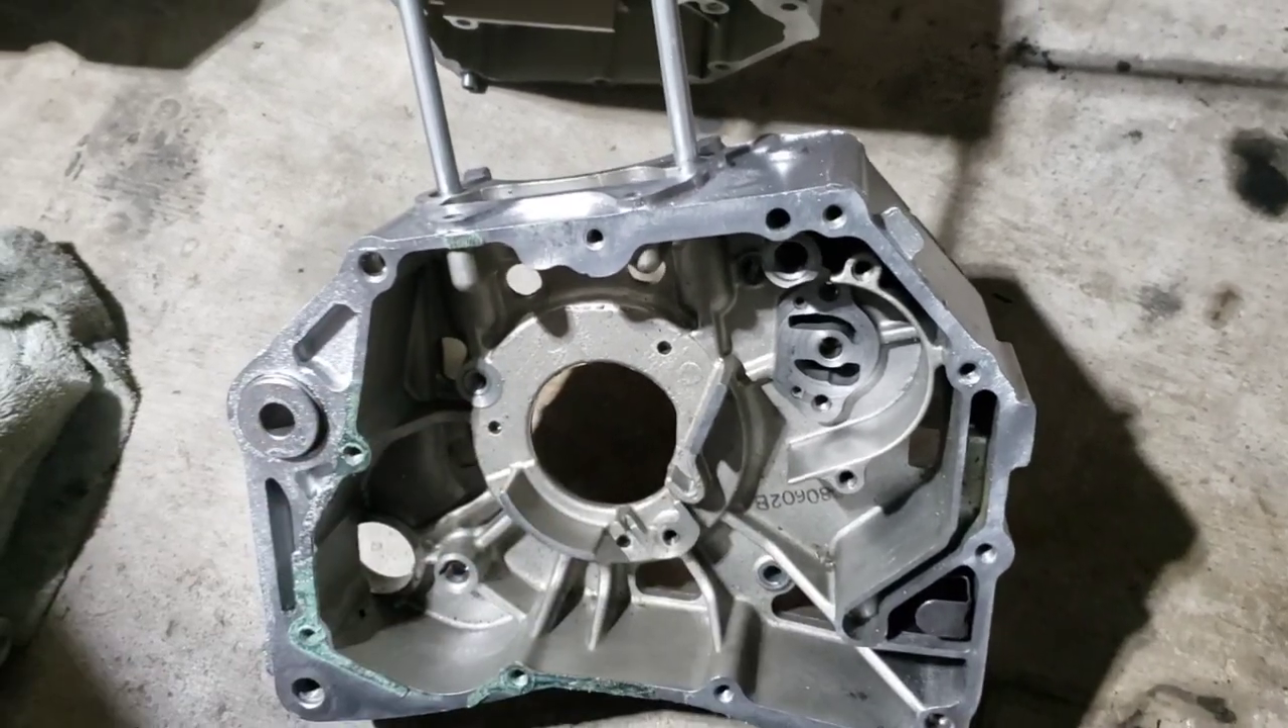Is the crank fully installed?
No.